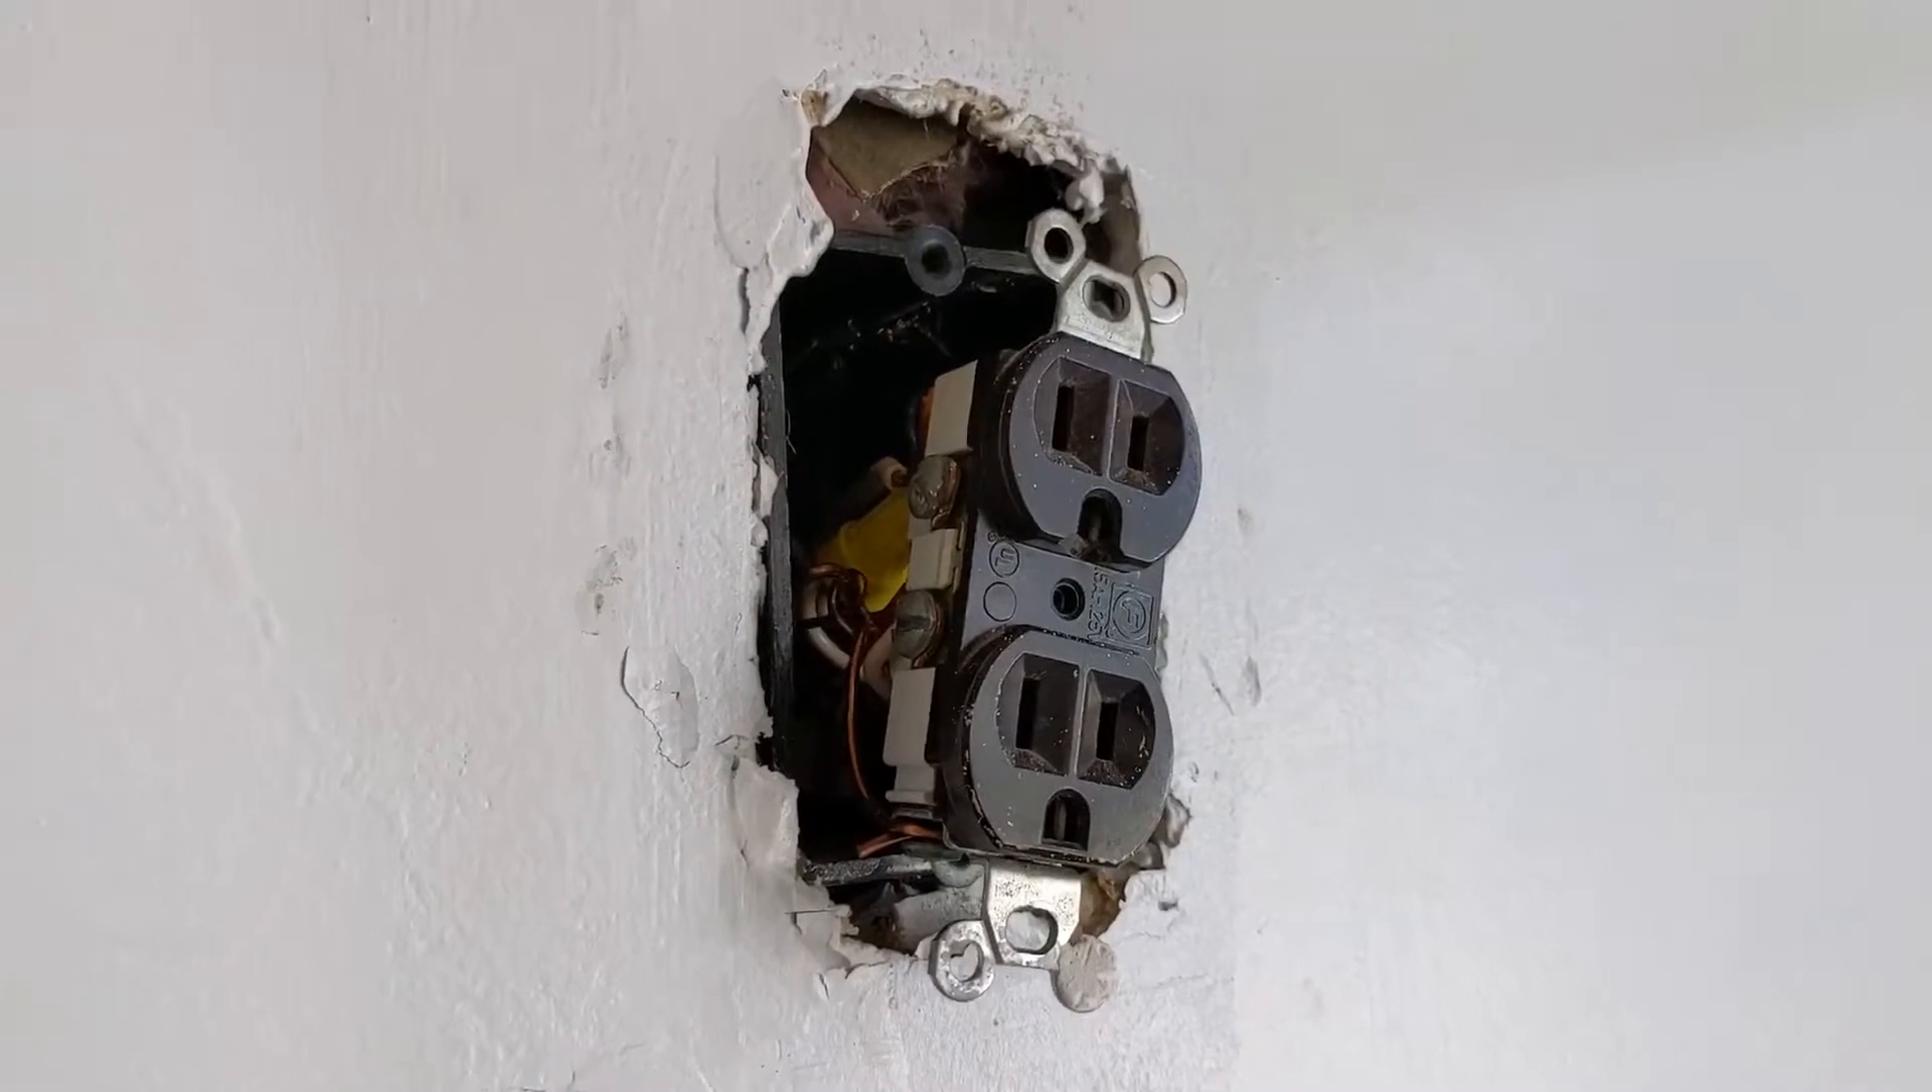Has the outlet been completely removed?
No.